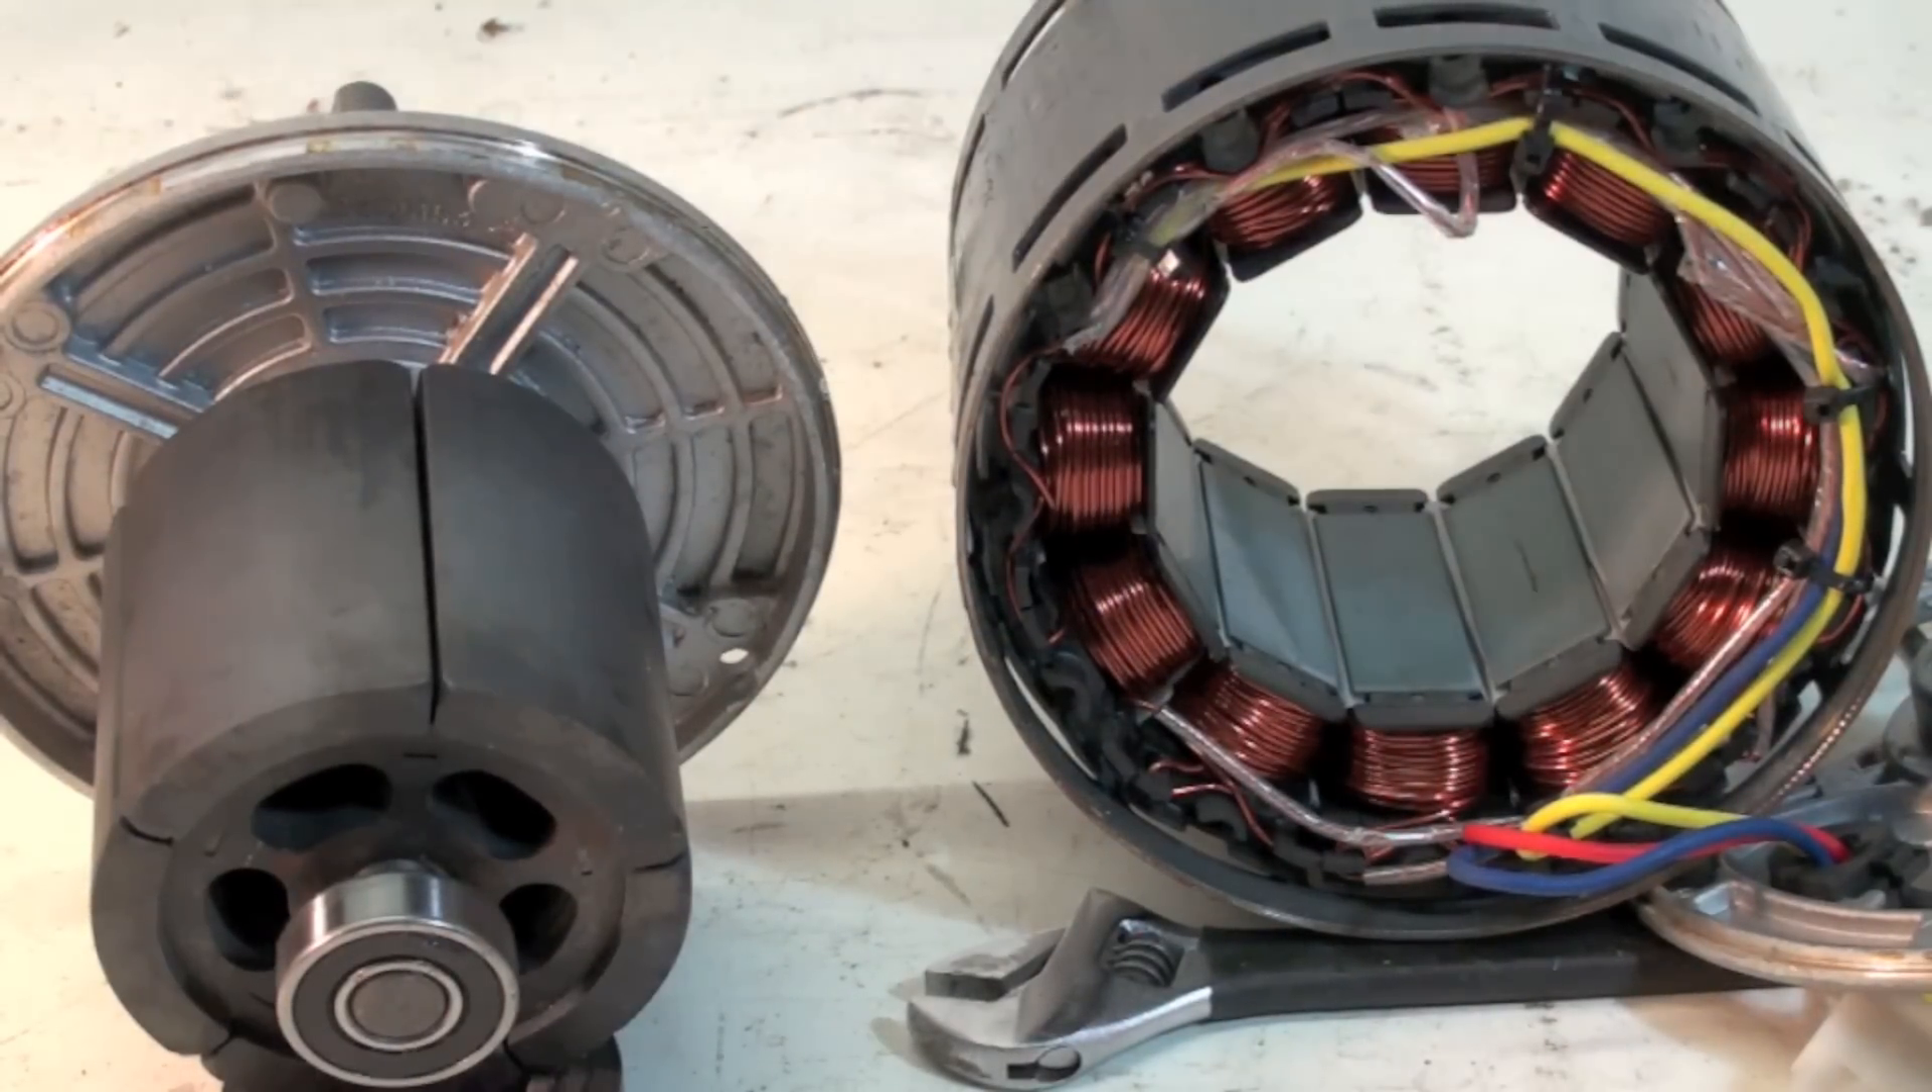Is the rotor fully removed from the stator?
Yes.